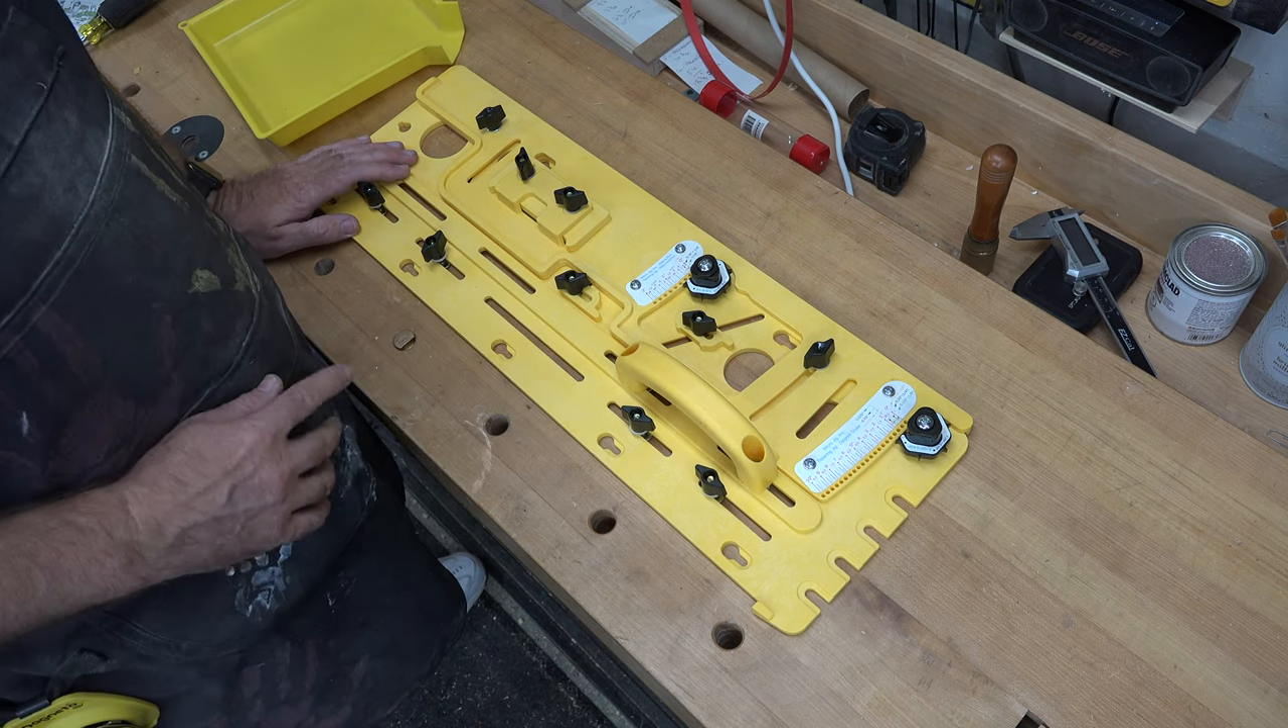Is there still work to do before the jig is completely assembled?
No.